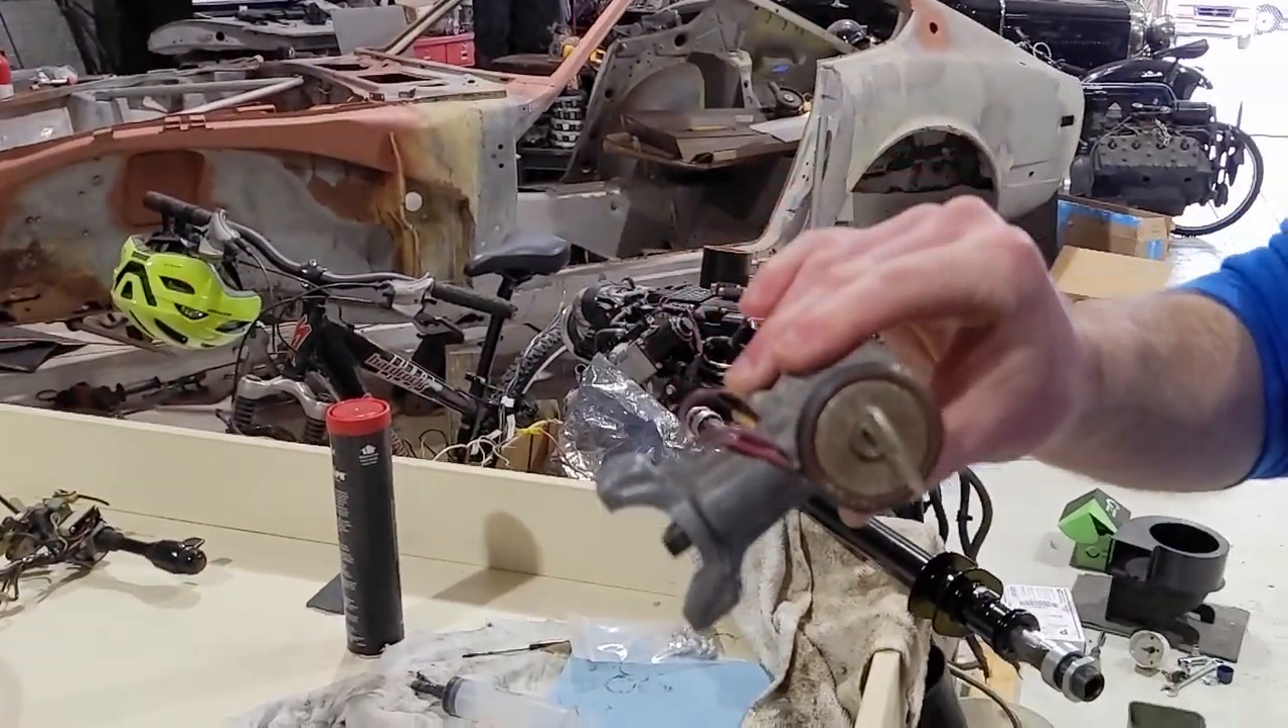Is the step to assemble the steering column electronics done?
No.